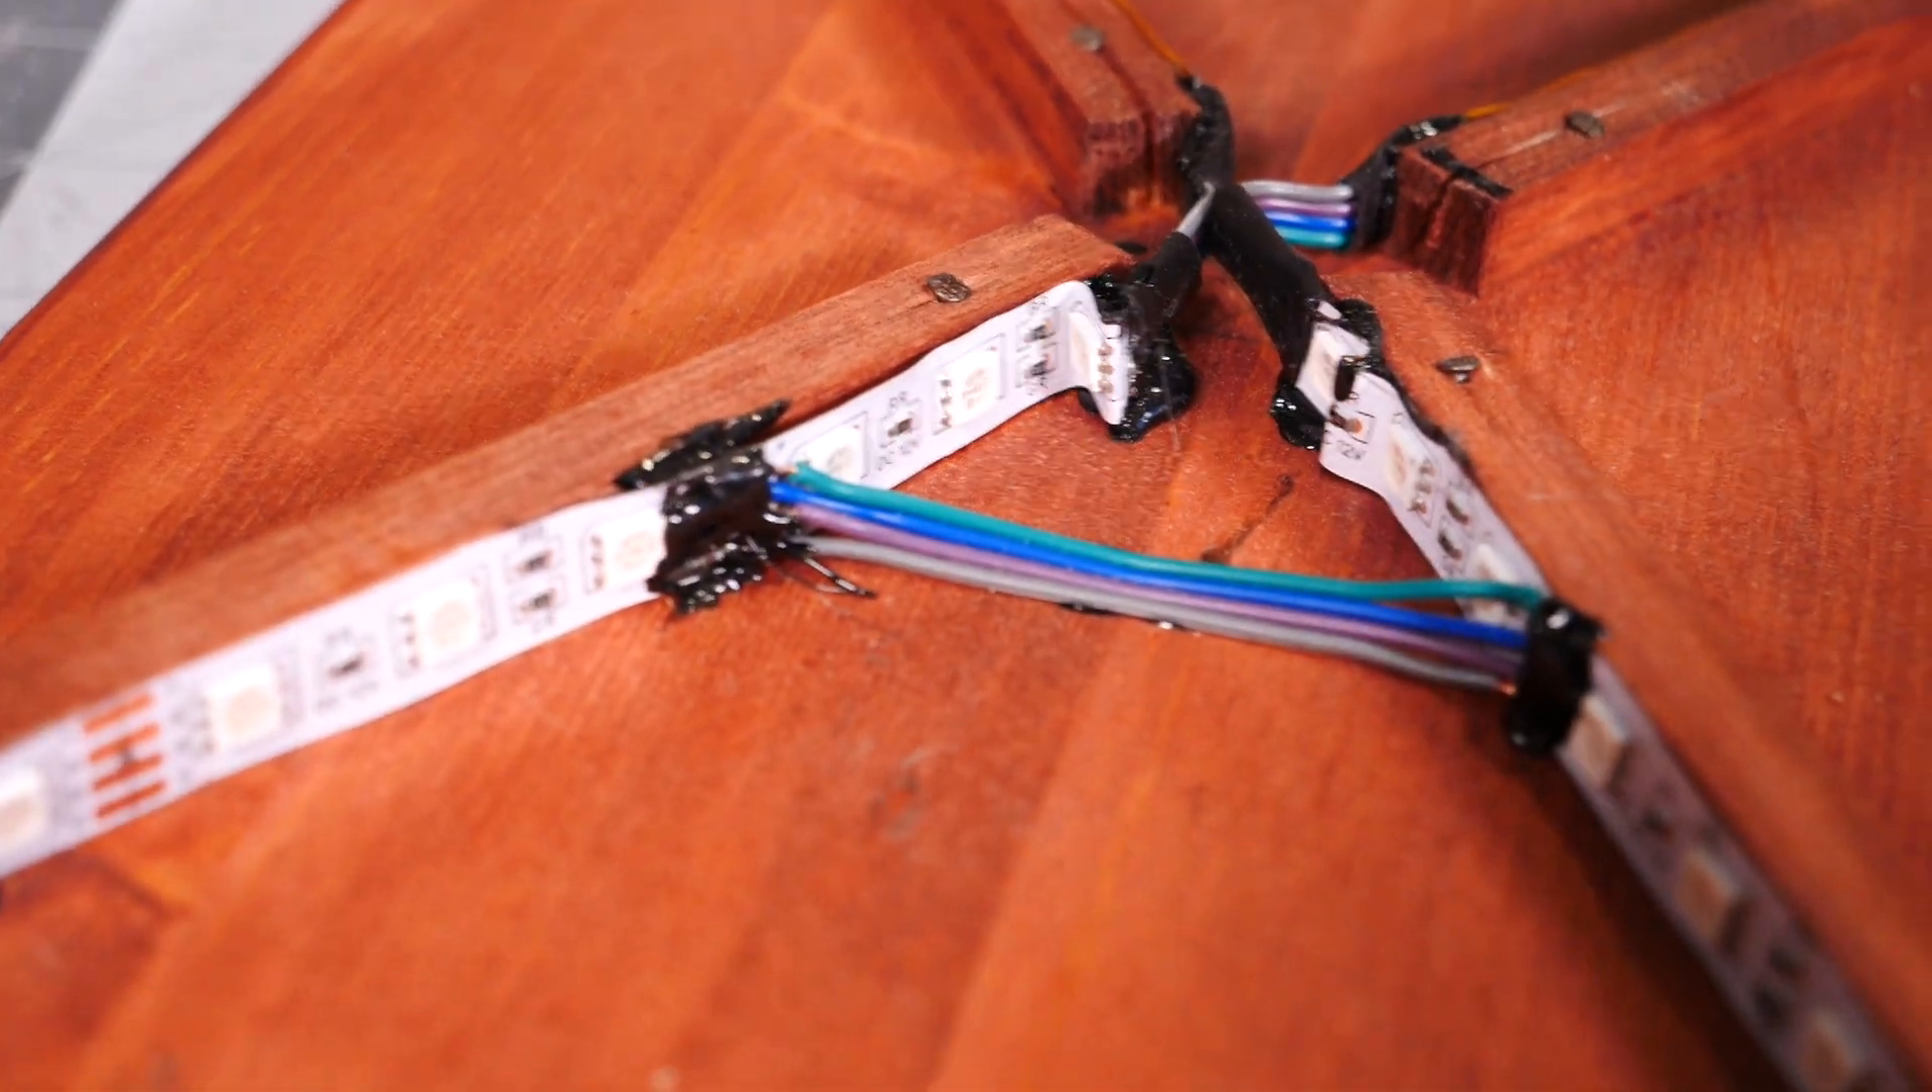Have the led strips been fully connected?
Yes.